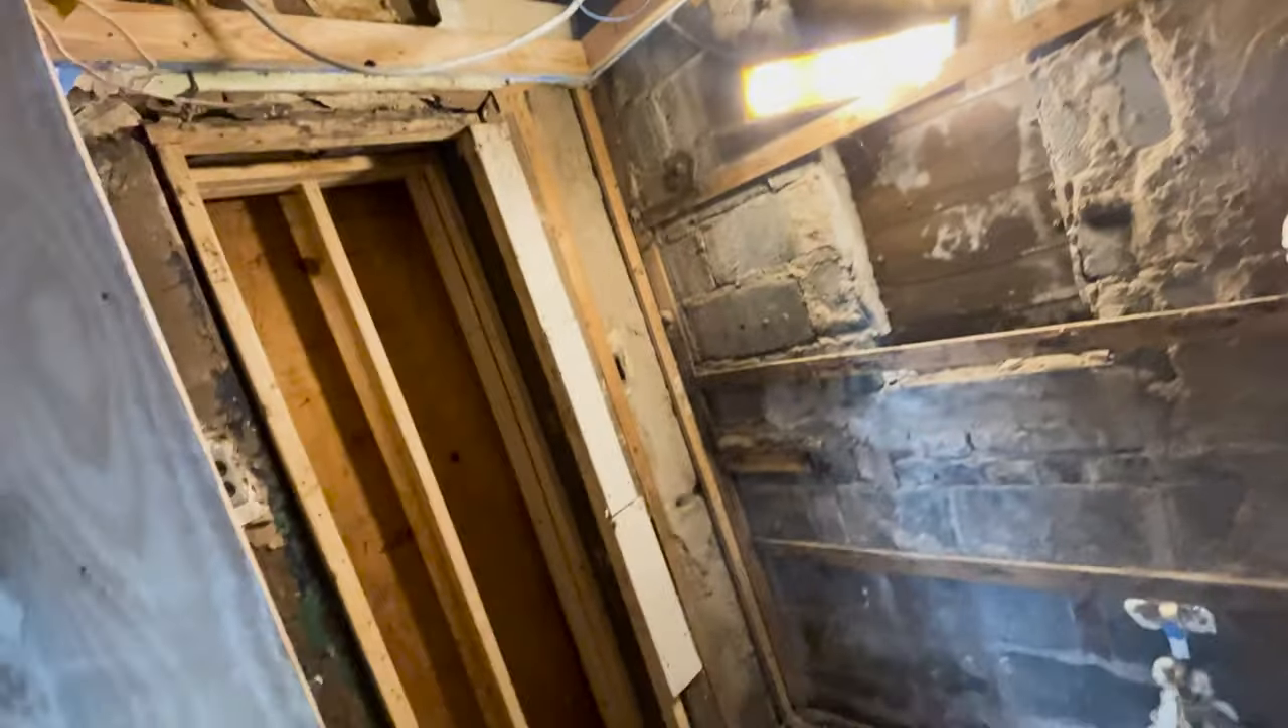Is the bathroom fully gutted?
Yes.